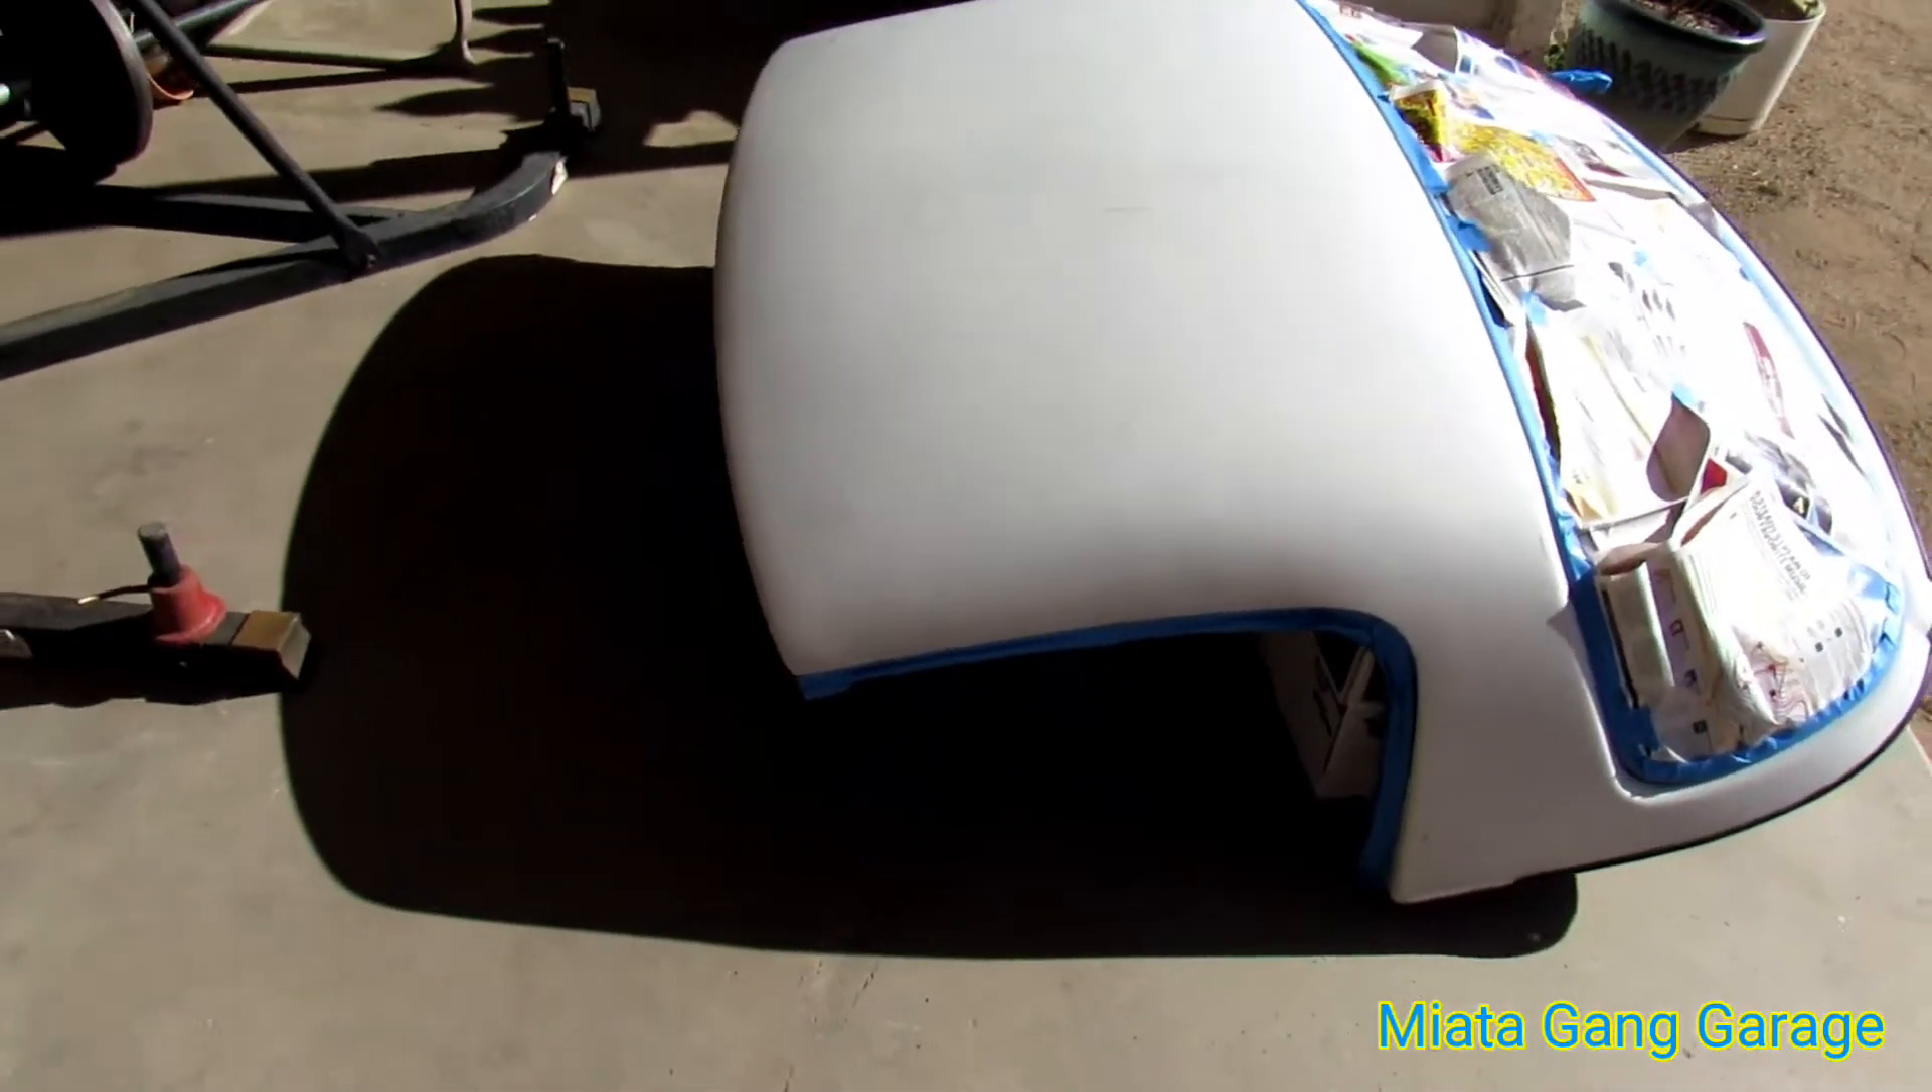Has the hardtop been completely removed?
Yes.